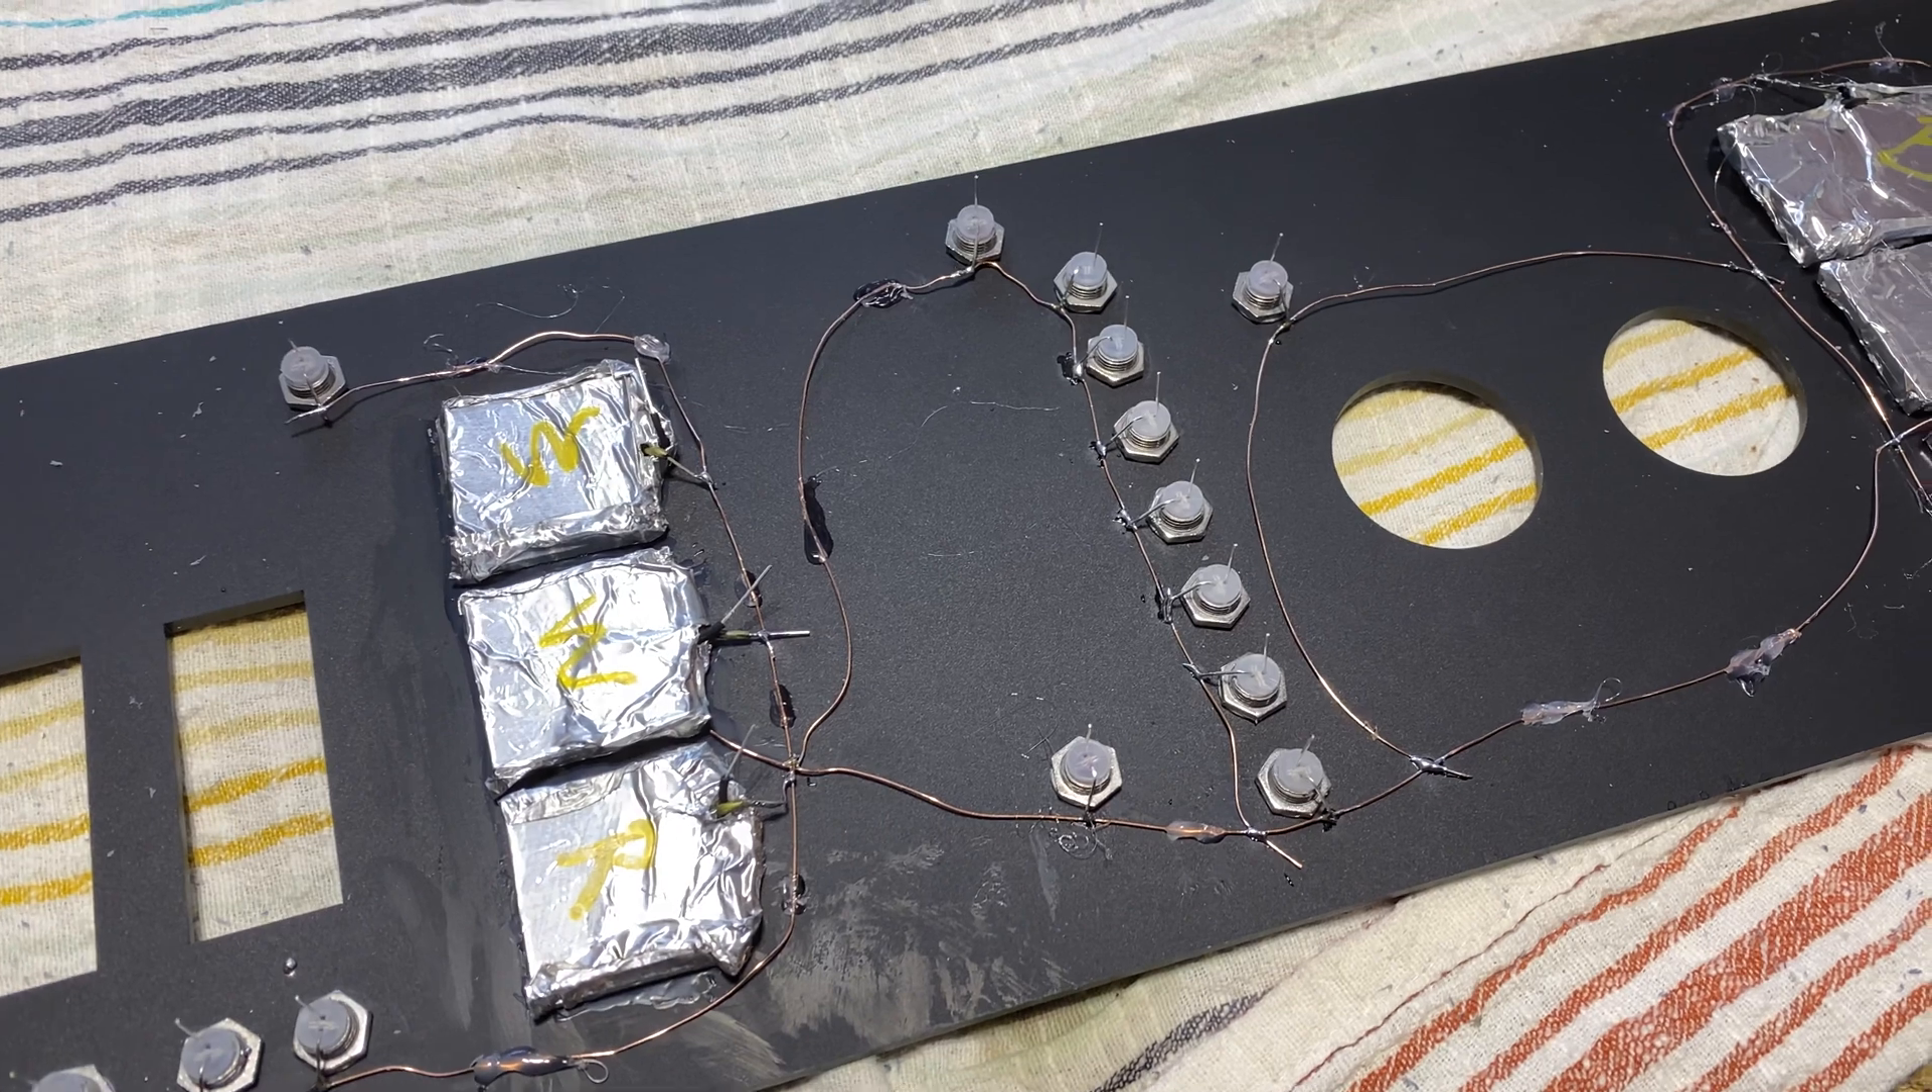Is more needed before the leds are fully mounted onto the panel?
No.